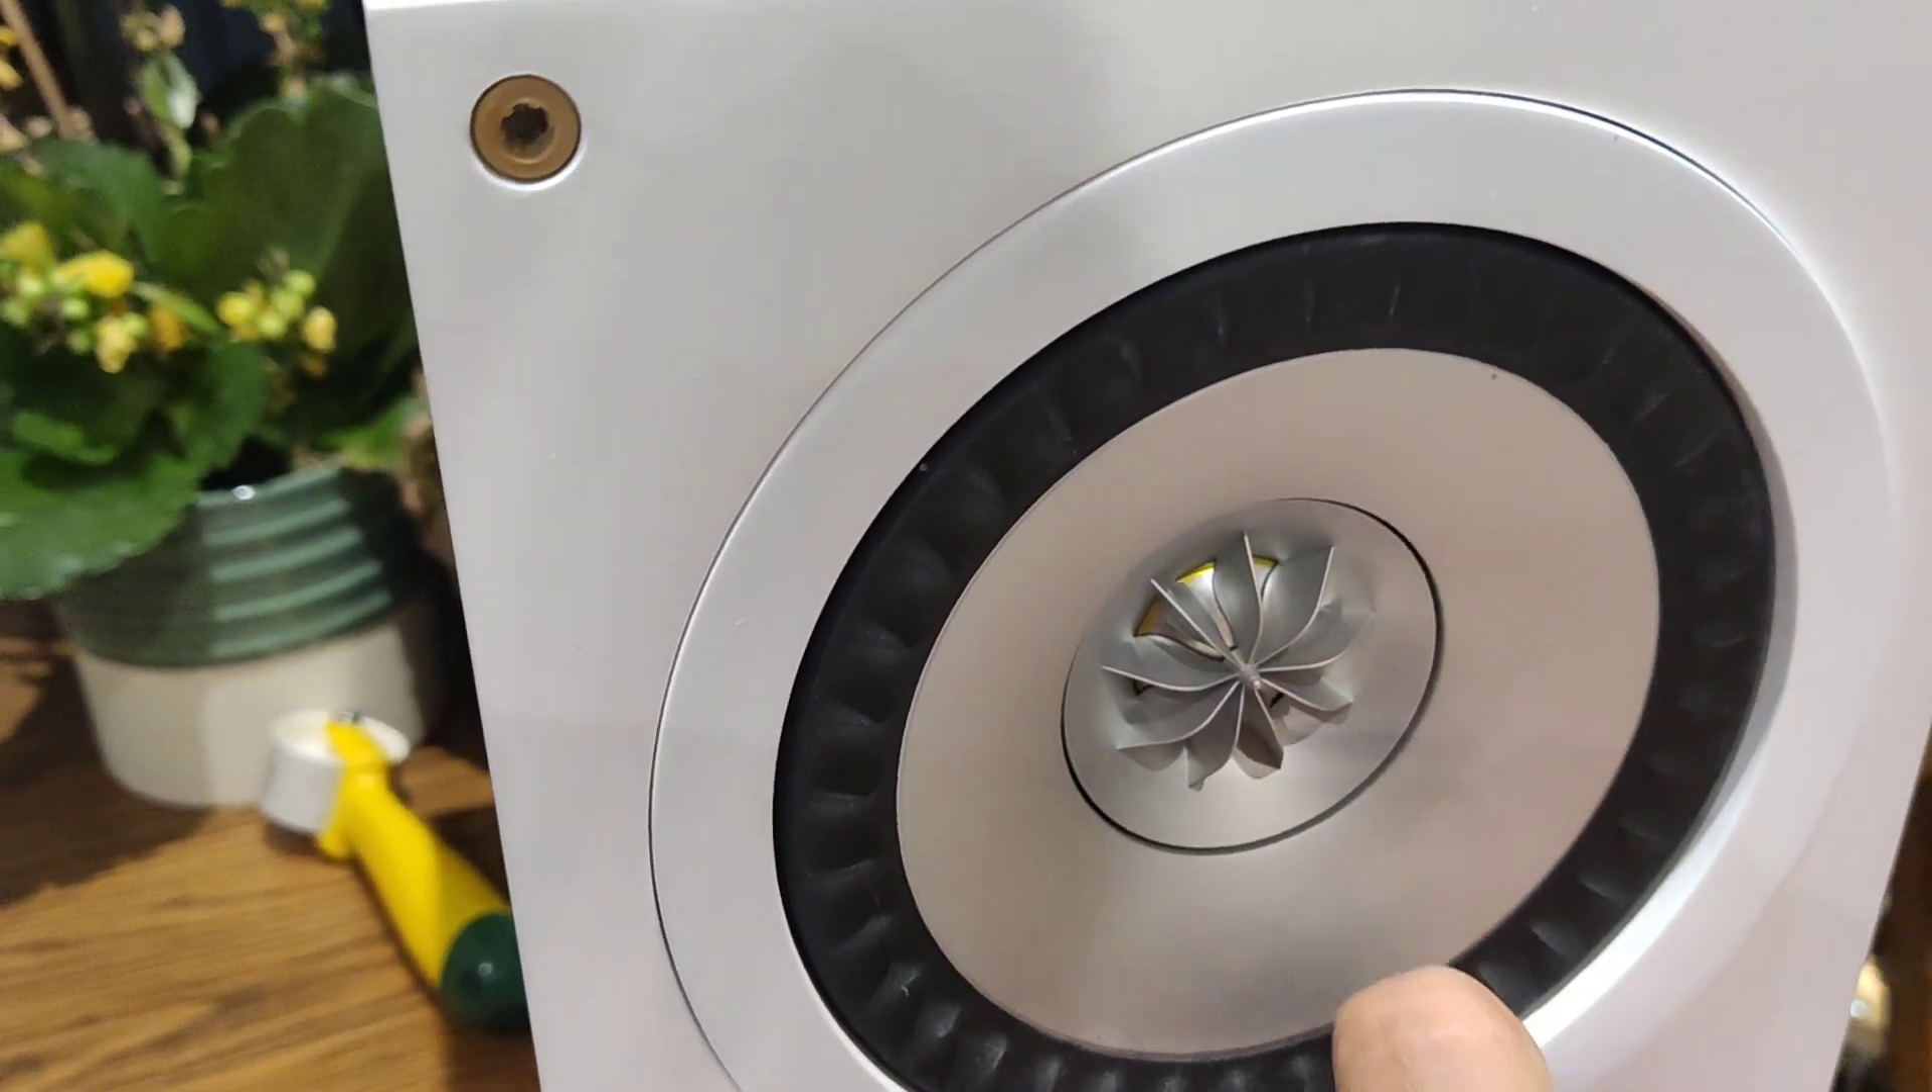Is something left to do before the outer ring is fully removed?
Yes.